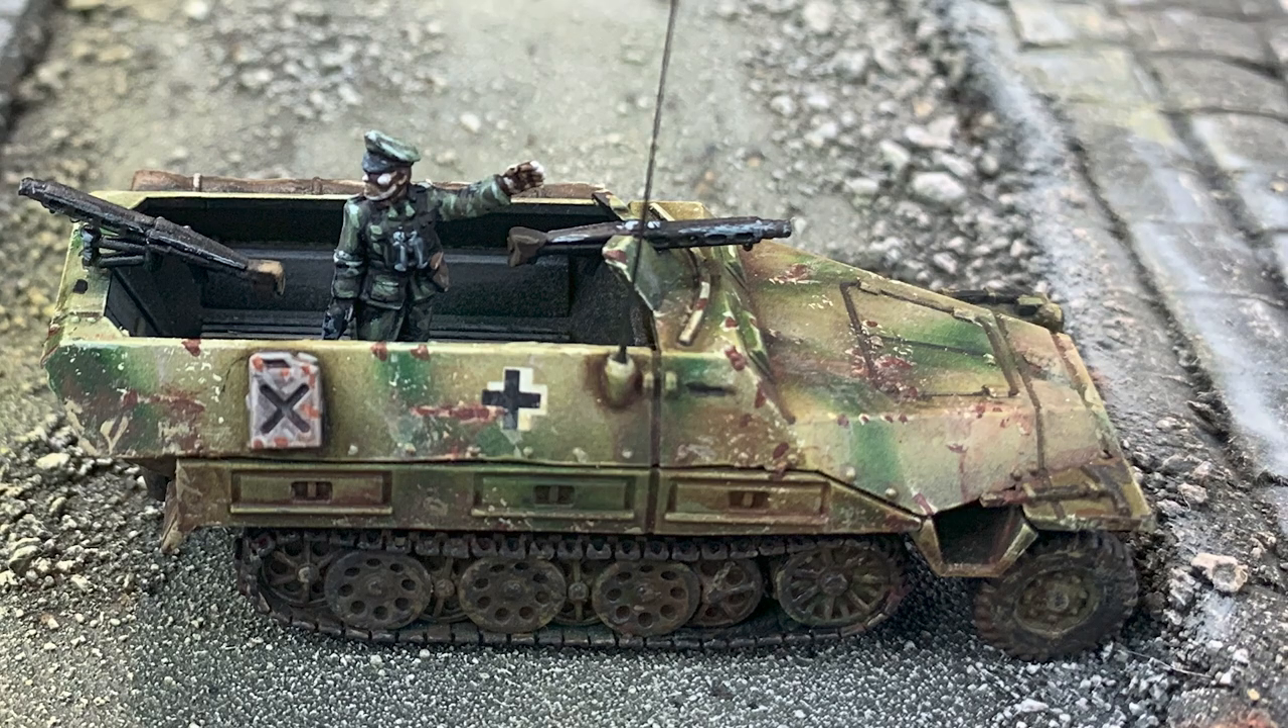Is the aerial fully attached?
Yes.